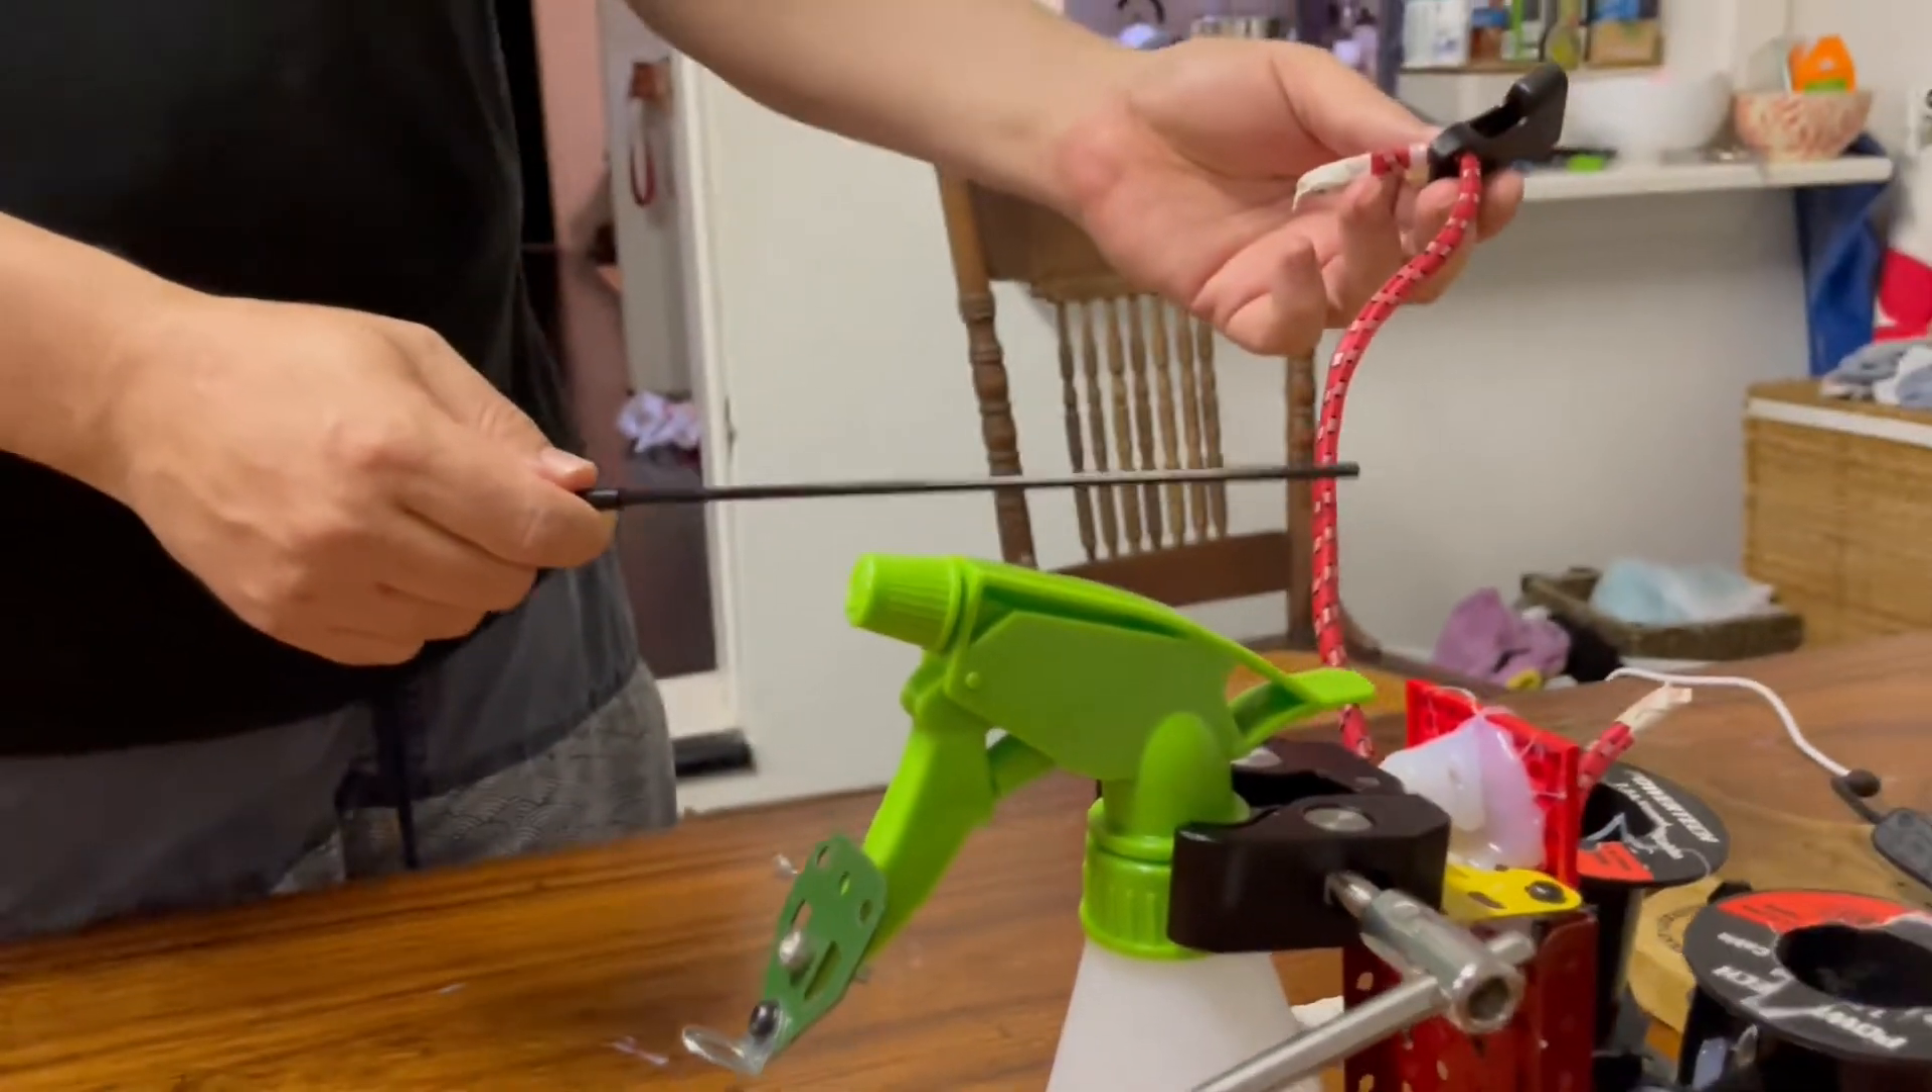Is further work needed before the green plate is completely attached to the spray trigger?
No.